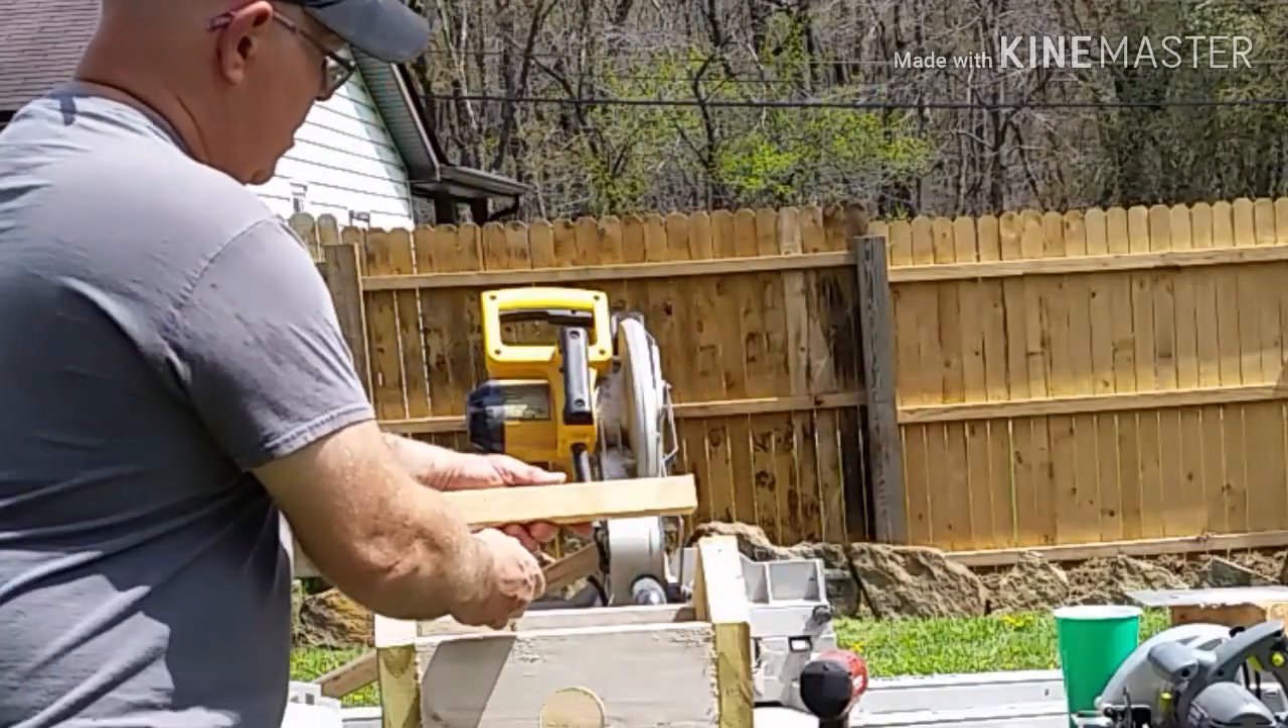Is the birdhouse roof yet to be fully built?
Yes.